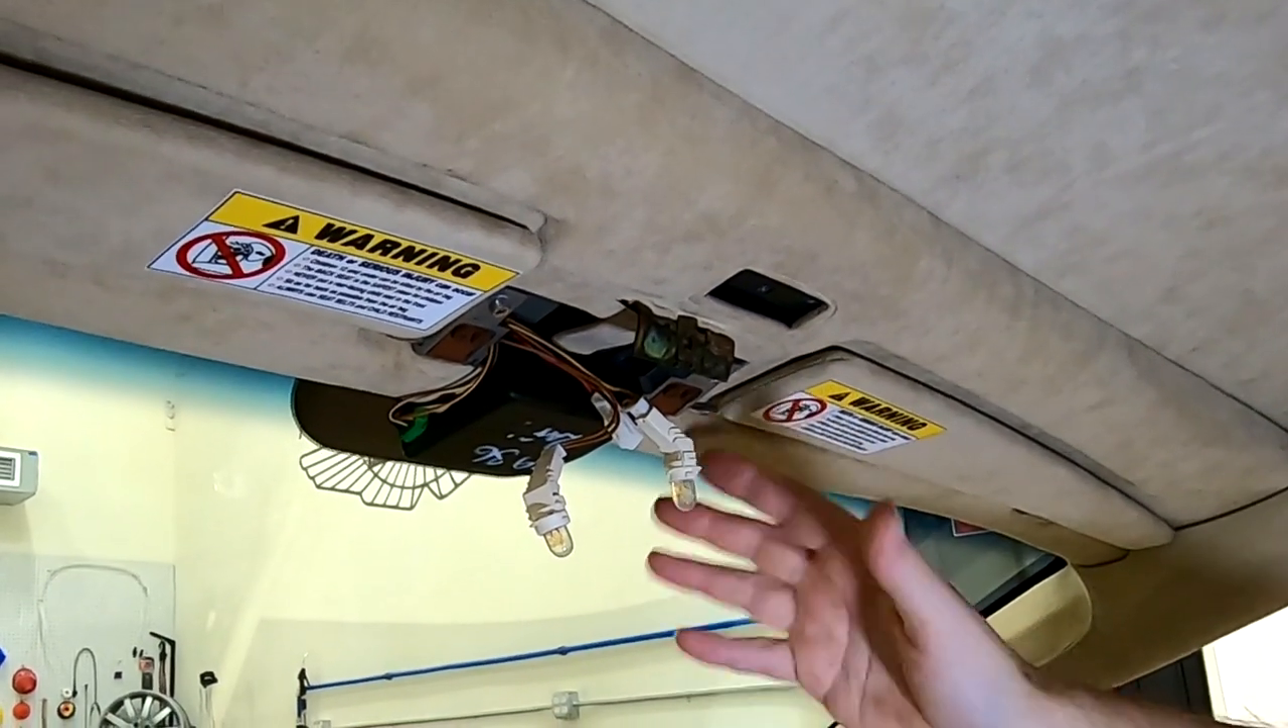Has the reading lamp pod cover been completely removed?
Yes.